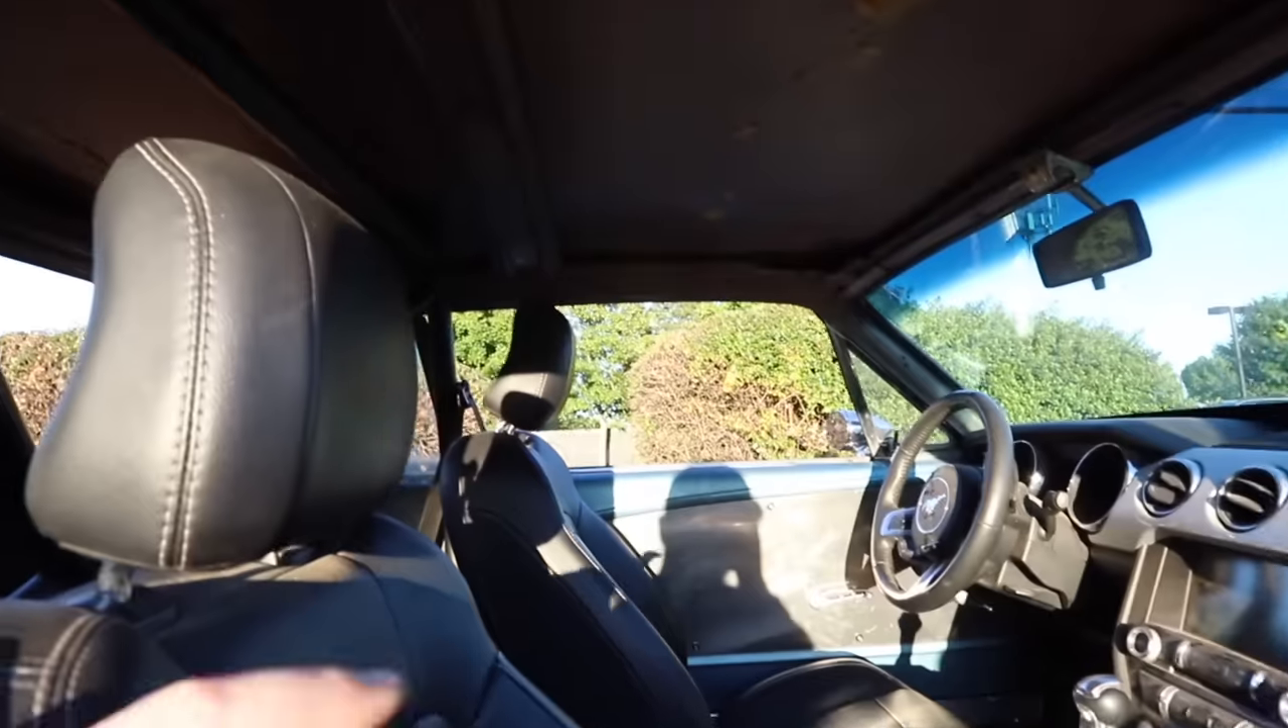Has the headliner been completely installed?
No.